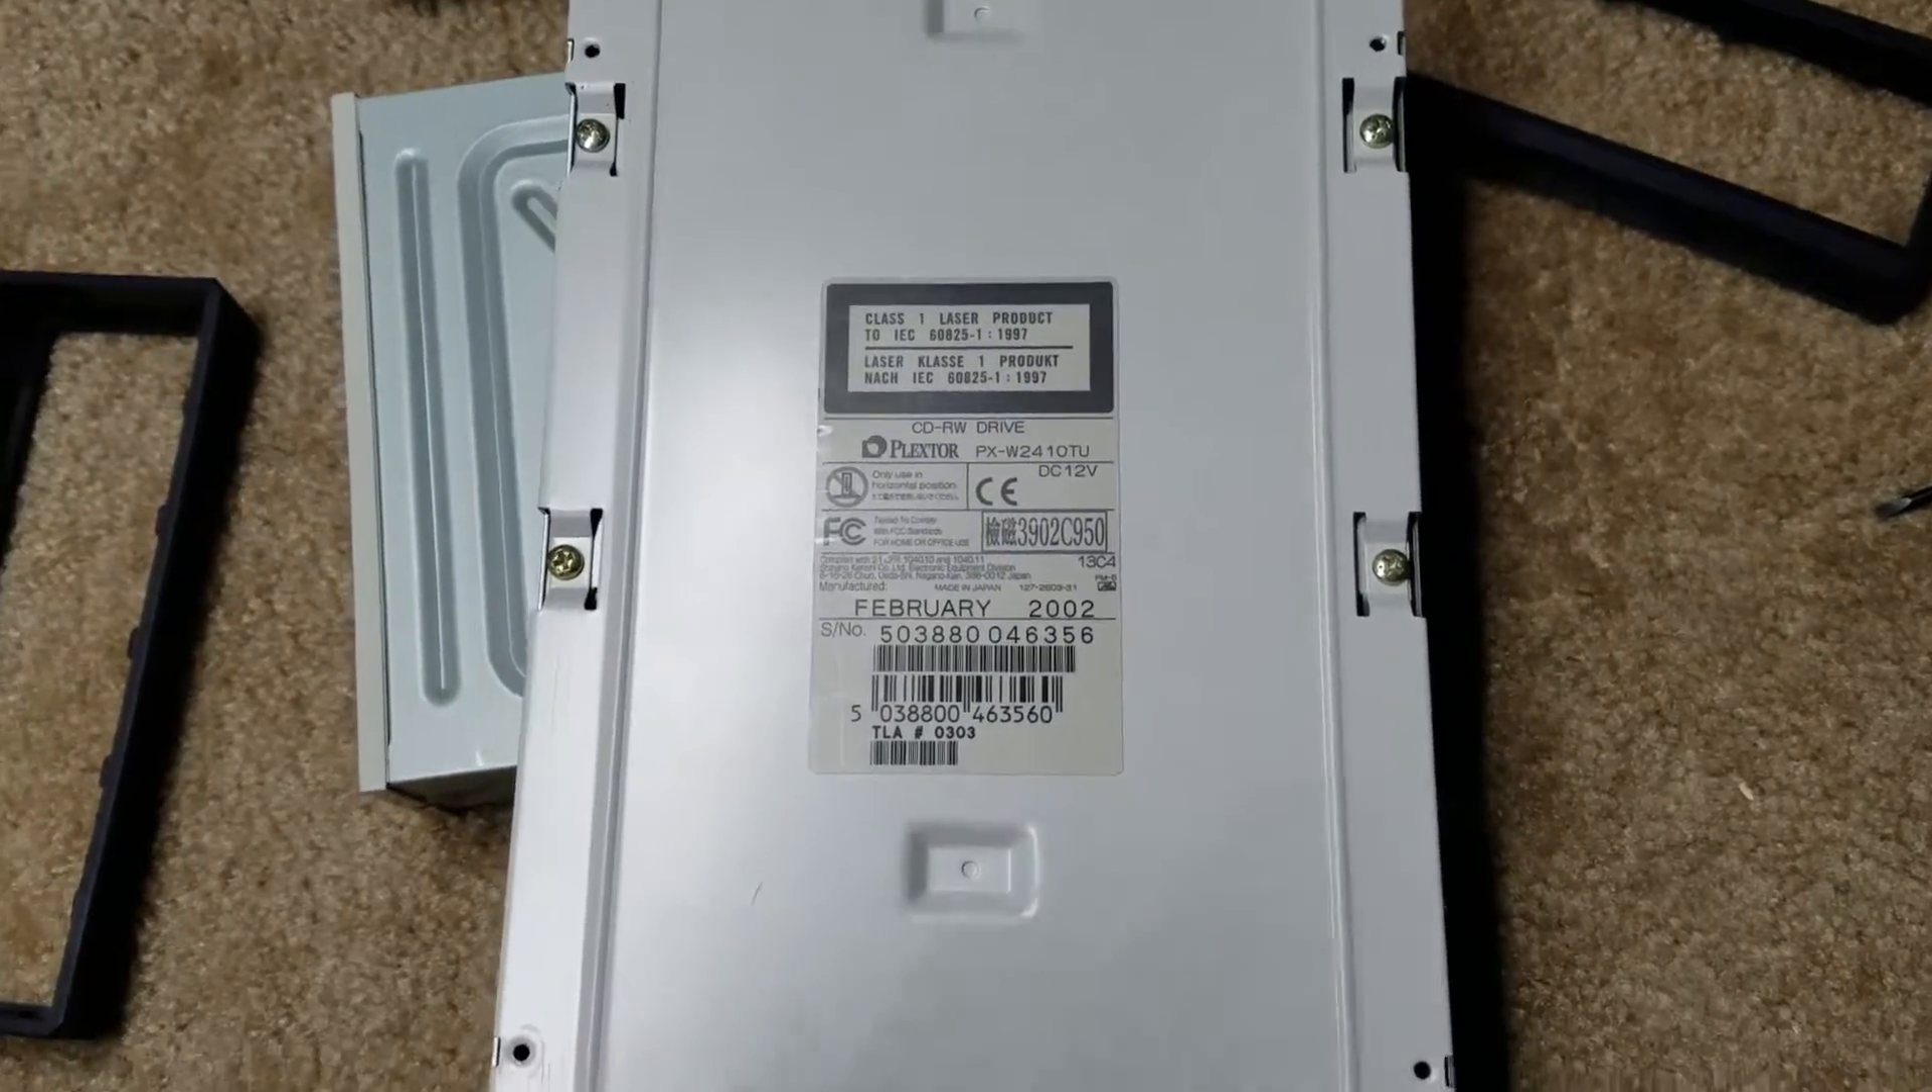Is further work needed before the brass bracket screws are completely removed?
Yes.